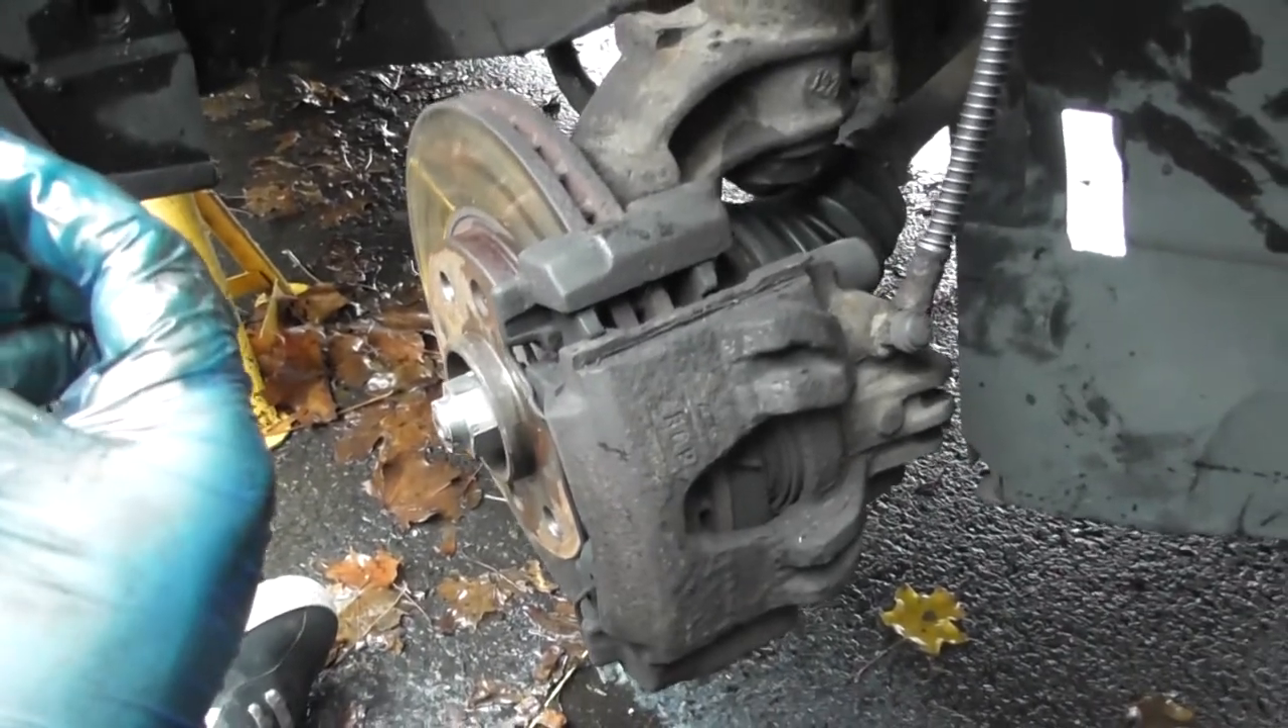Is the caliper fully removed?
No.